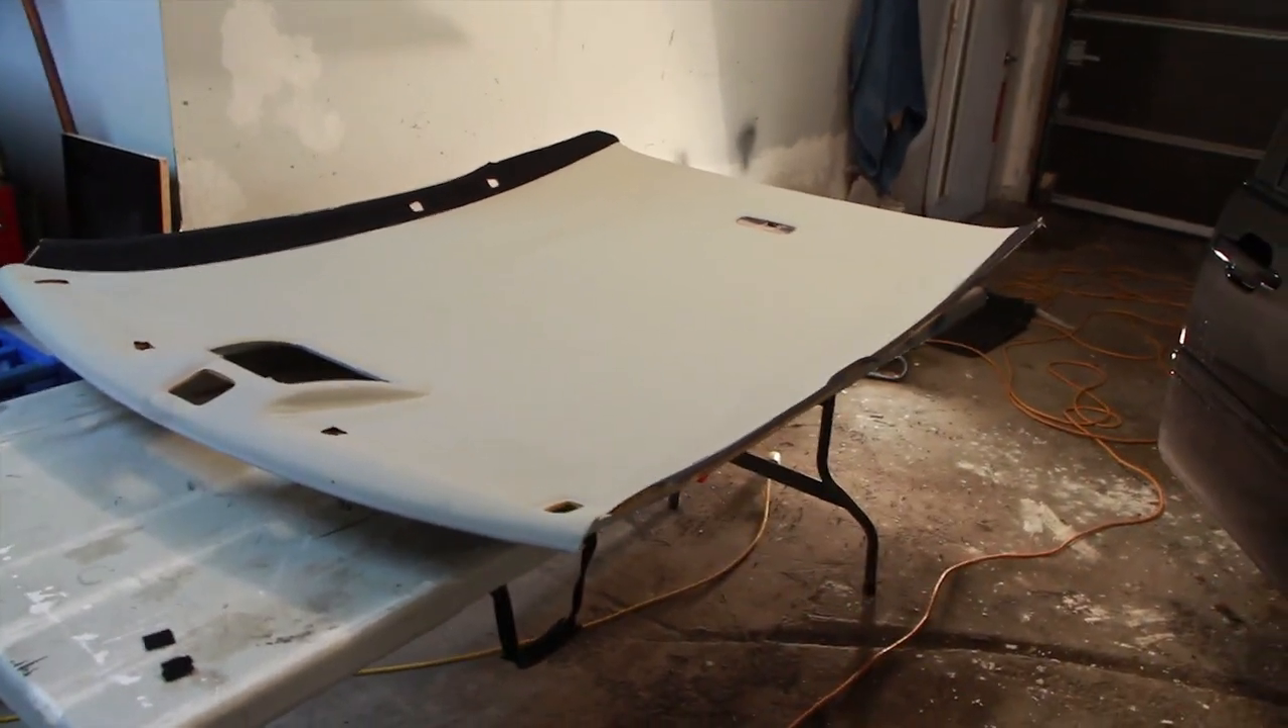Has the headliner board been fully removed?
Yes.